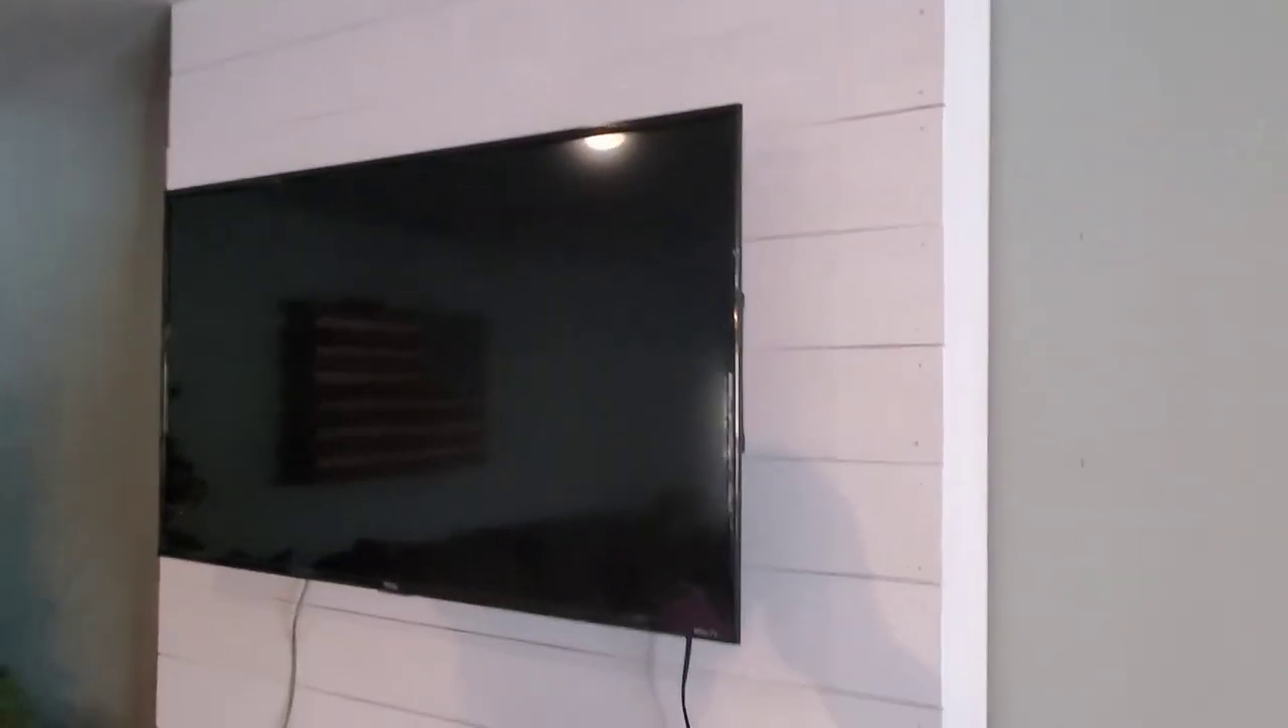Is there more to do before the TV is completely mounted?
No.